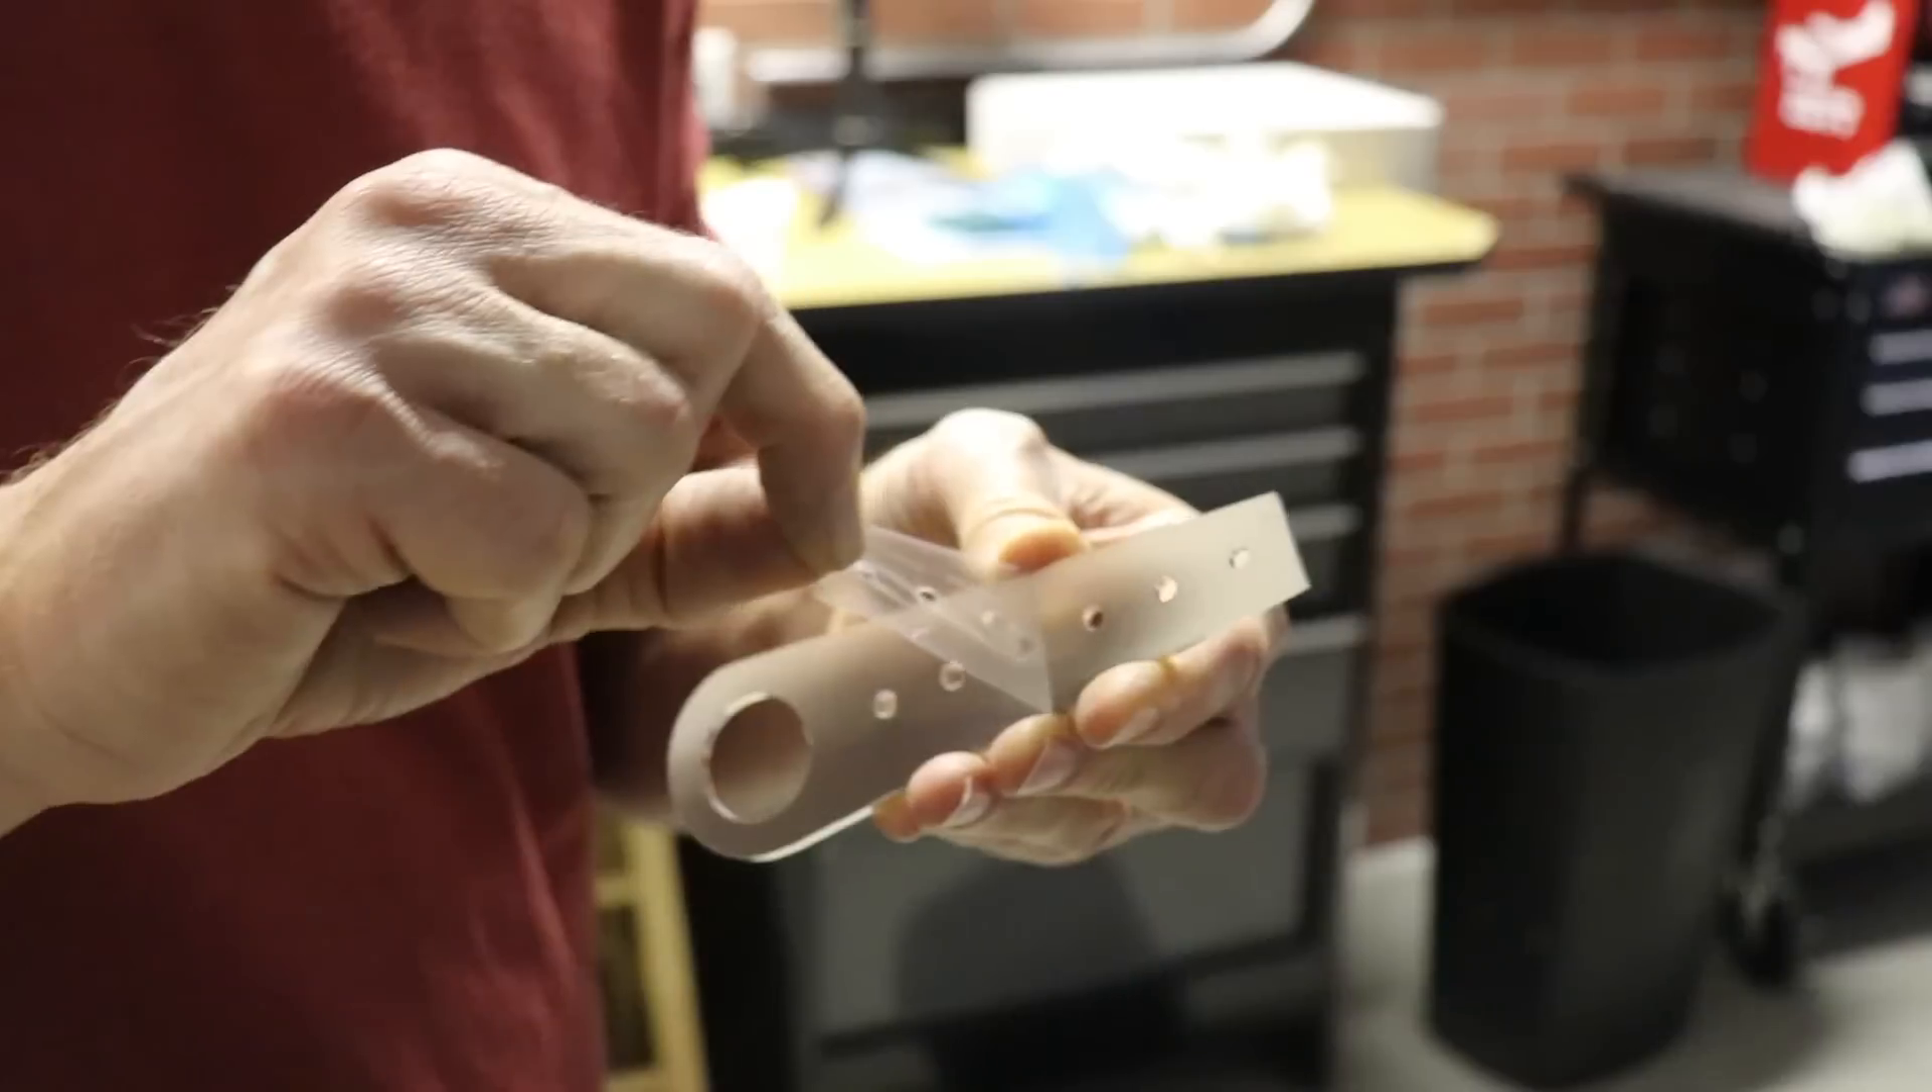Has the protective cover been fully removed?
No.